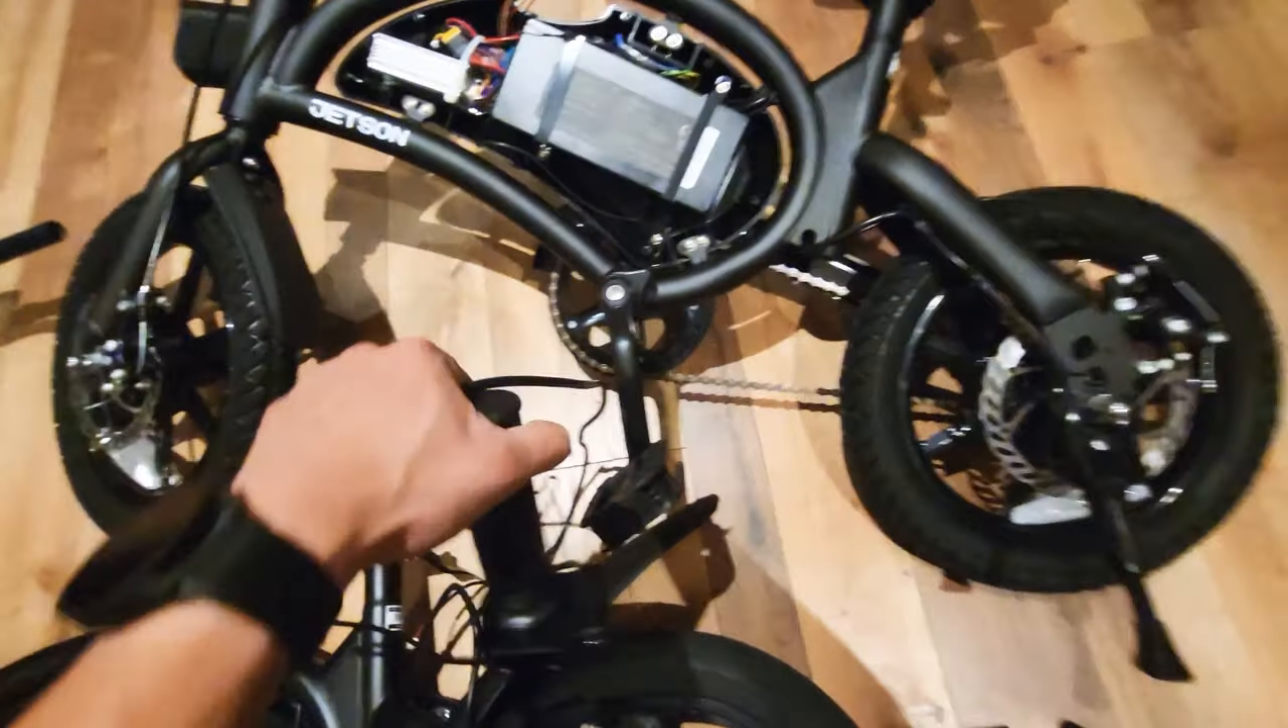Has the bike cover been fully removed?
Yes.